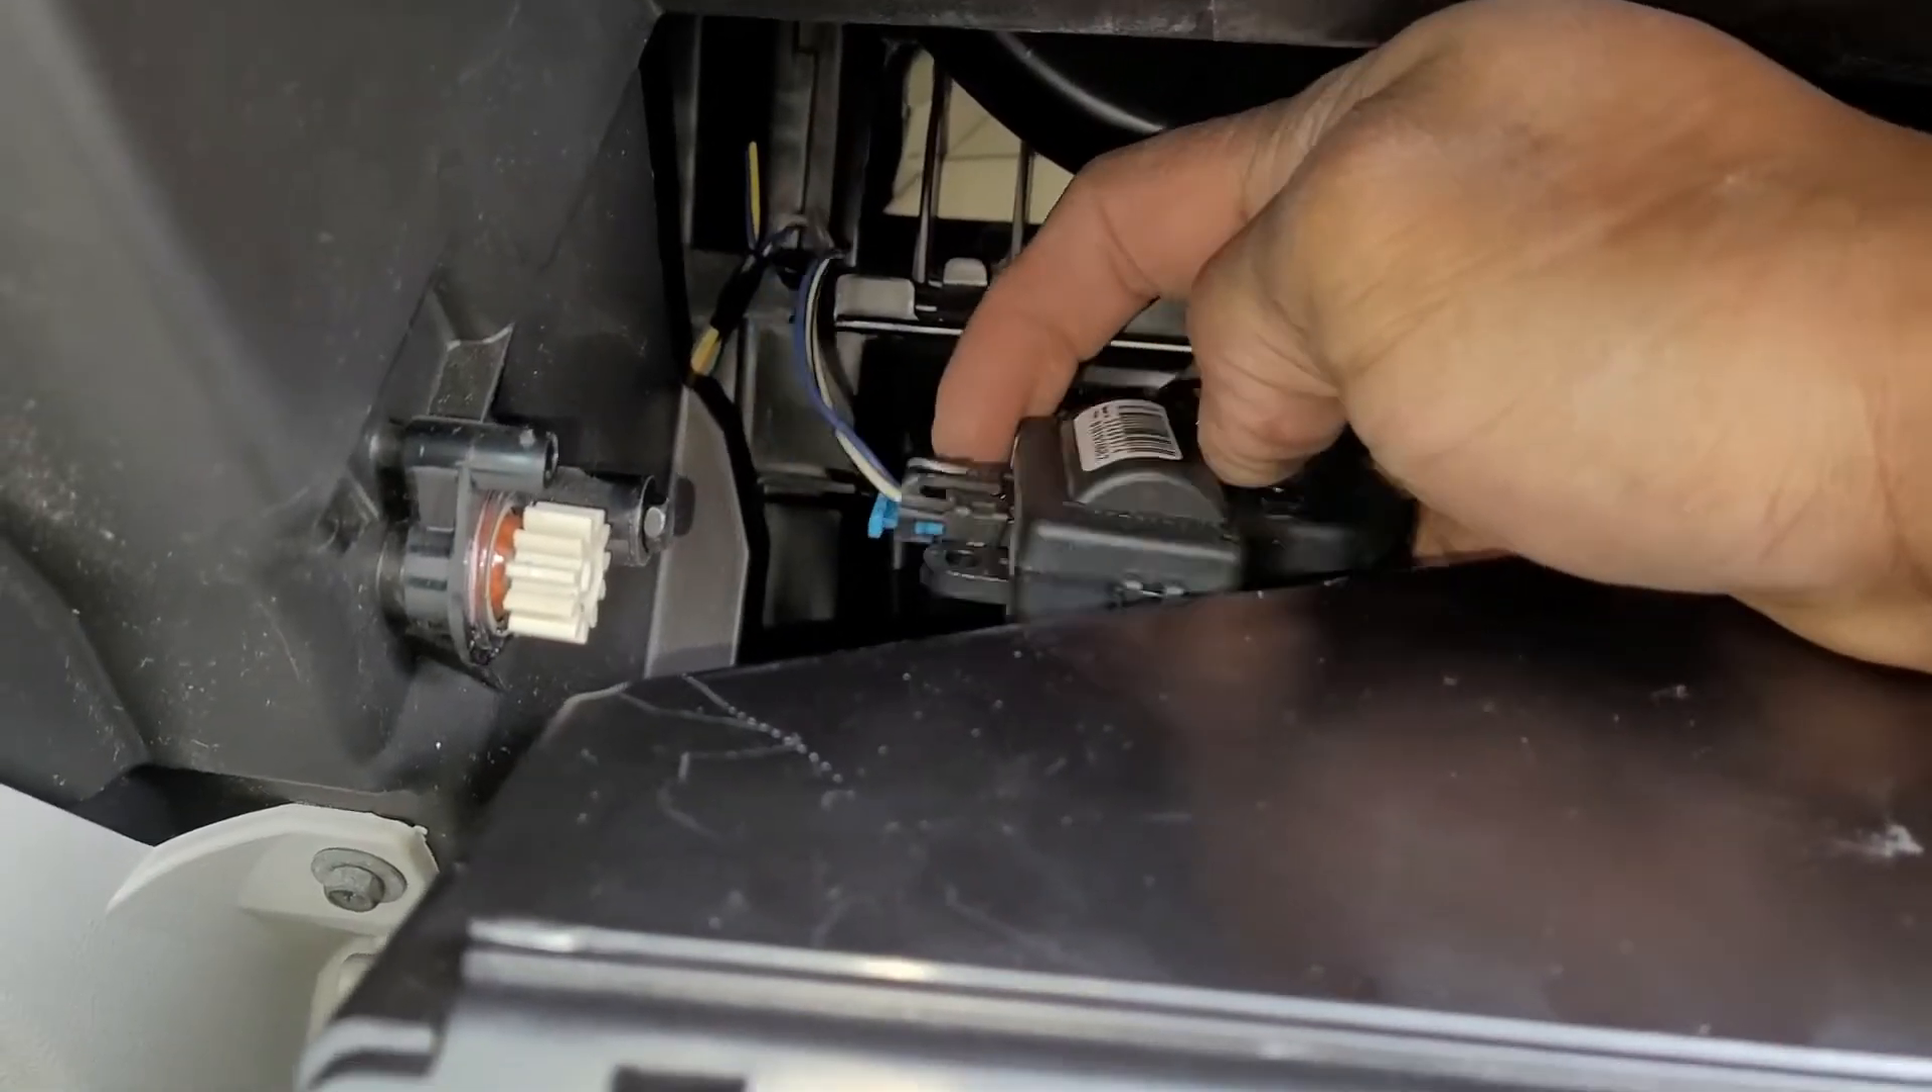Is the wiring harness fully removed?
No.